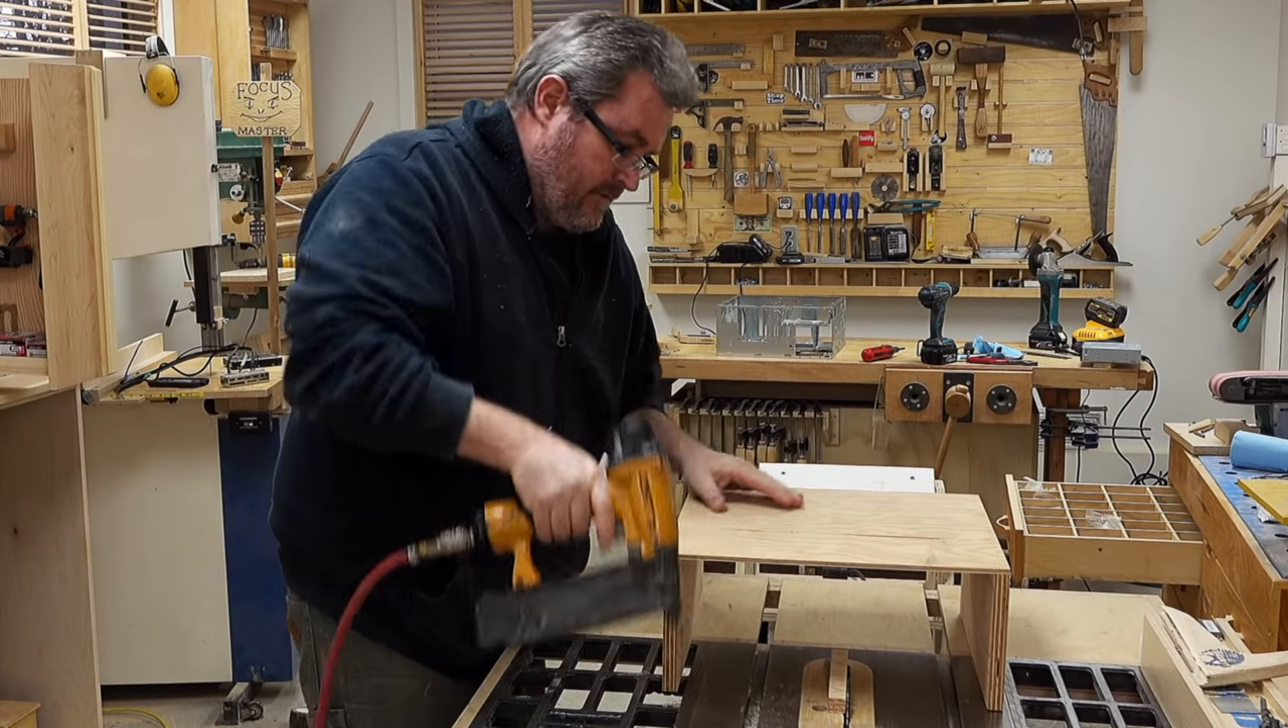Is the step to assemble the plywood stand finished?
No.